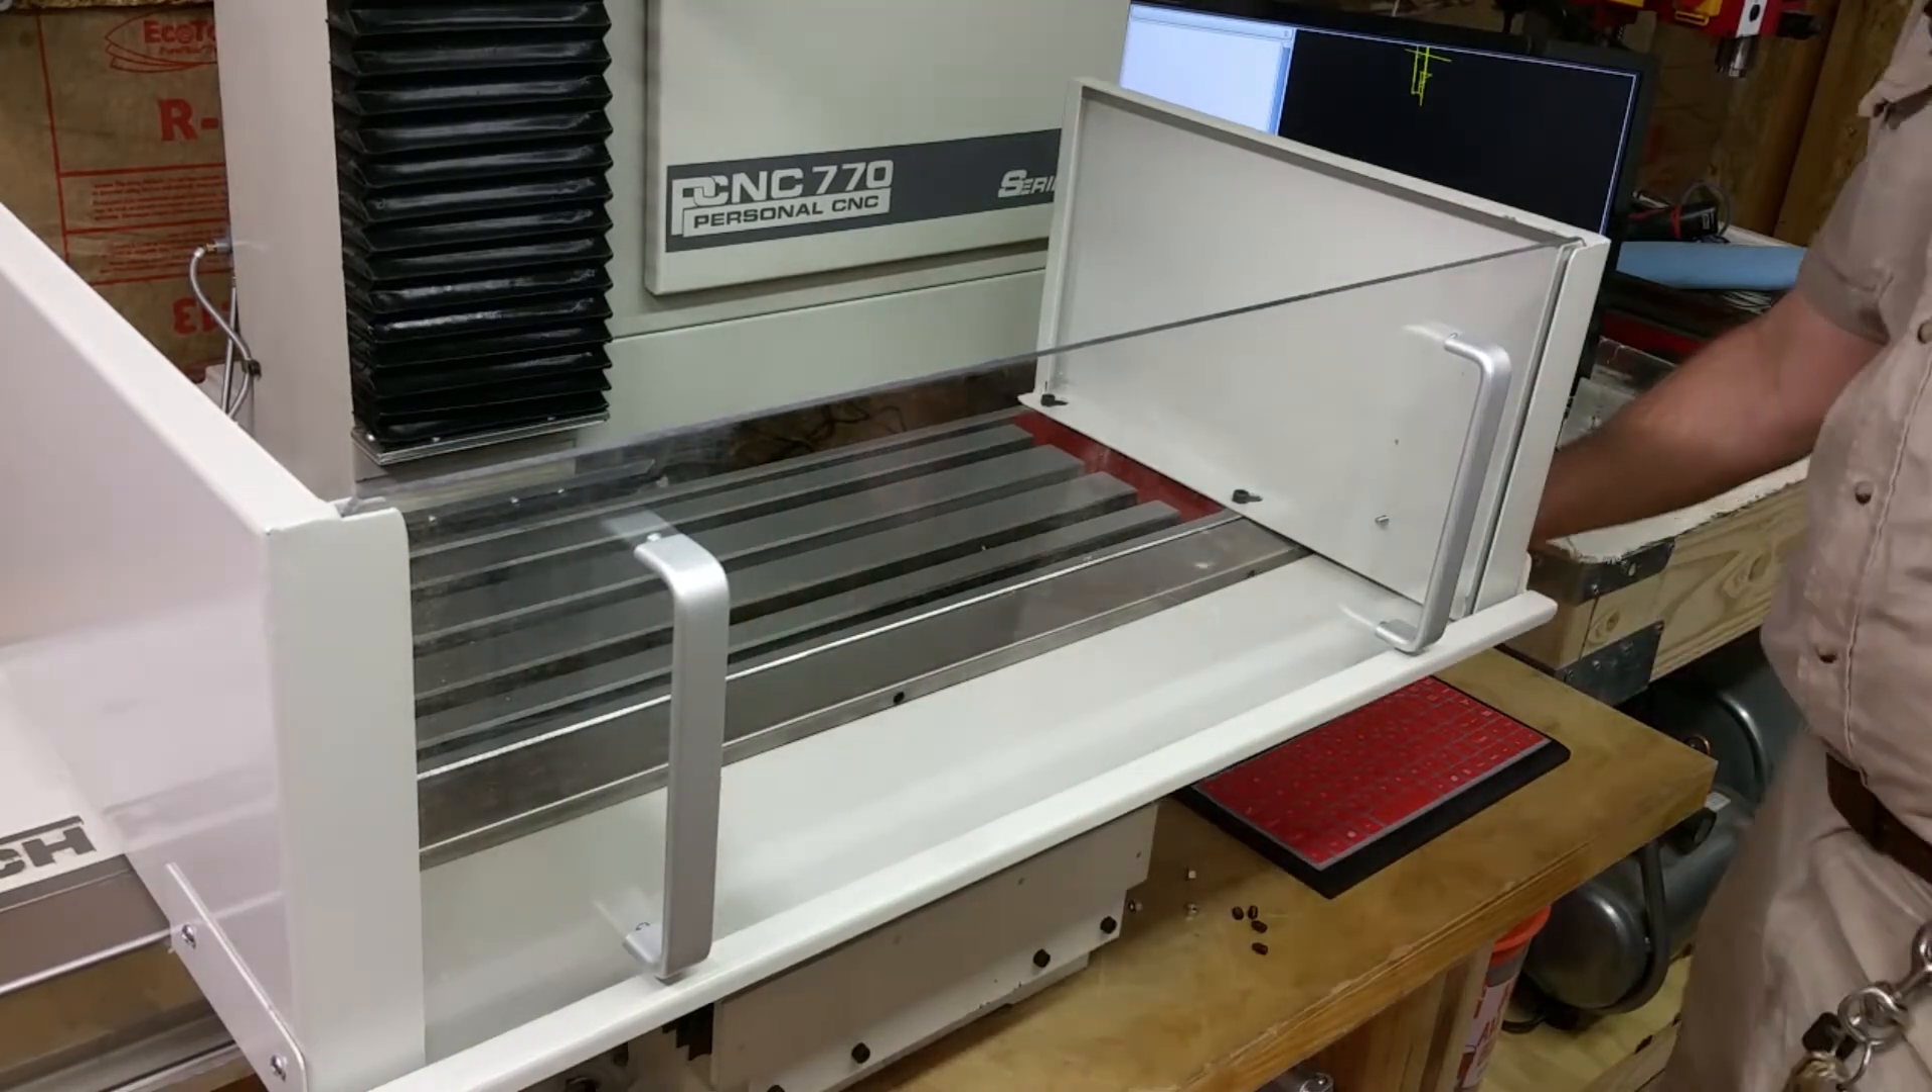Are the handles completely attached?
Yes.